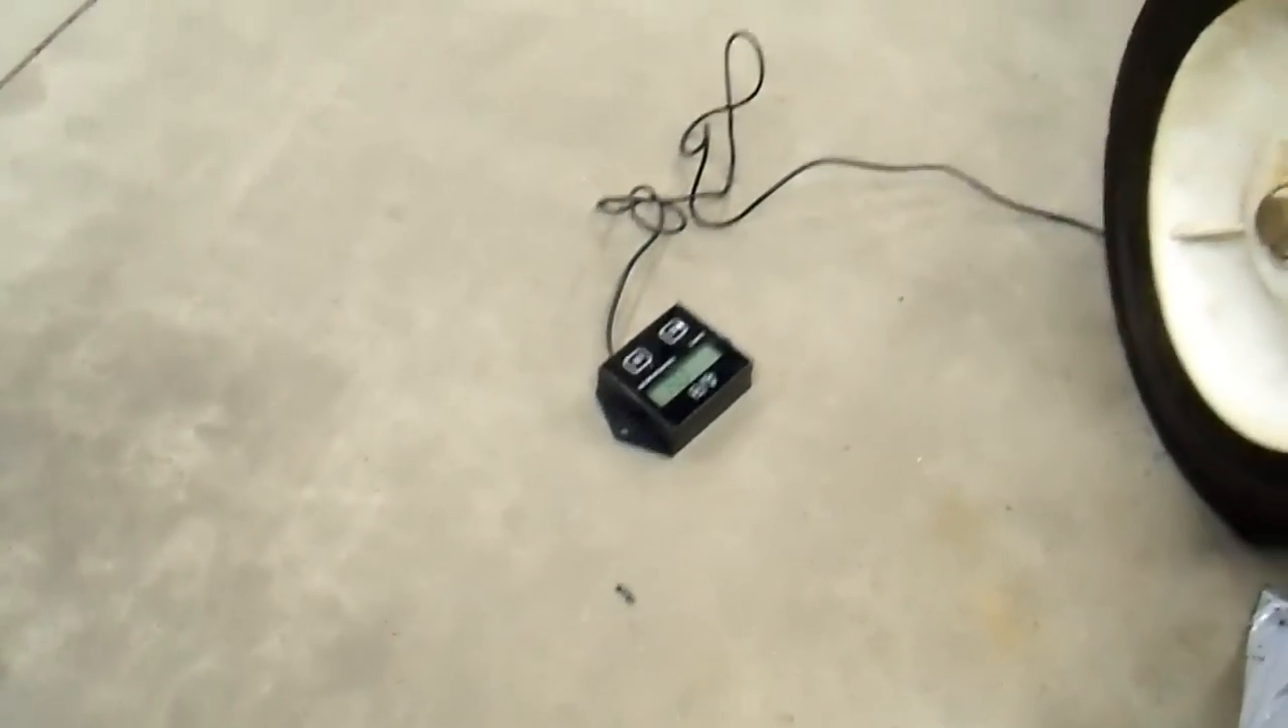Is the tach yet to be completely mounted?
Yes.